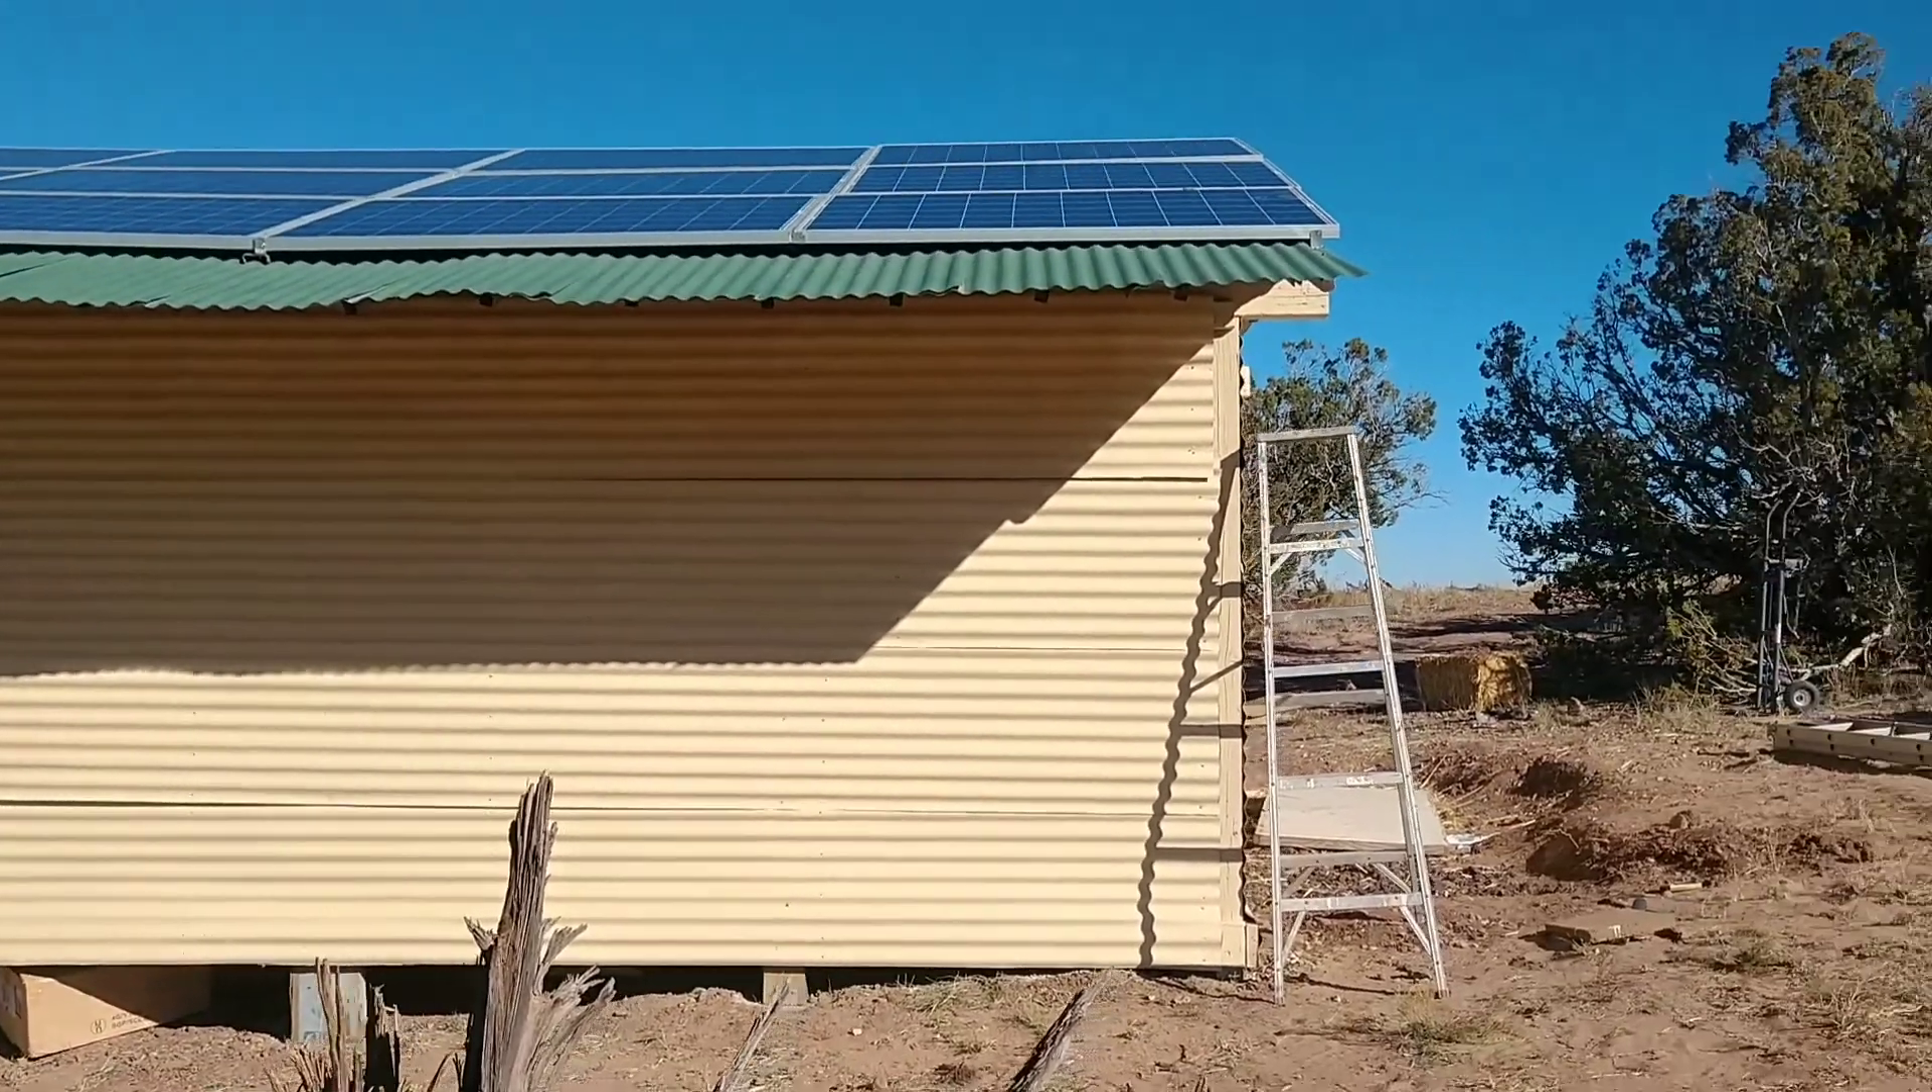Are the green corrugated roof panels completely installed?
Yes.